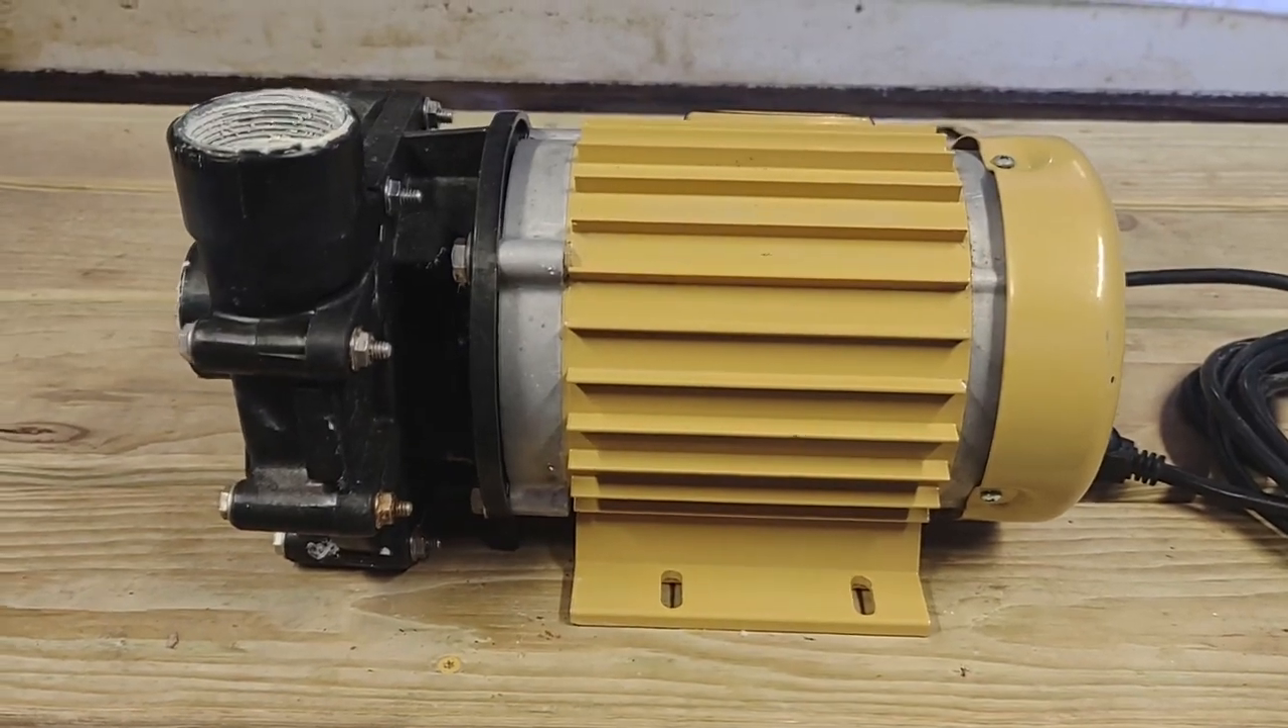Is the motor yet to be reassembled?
No.